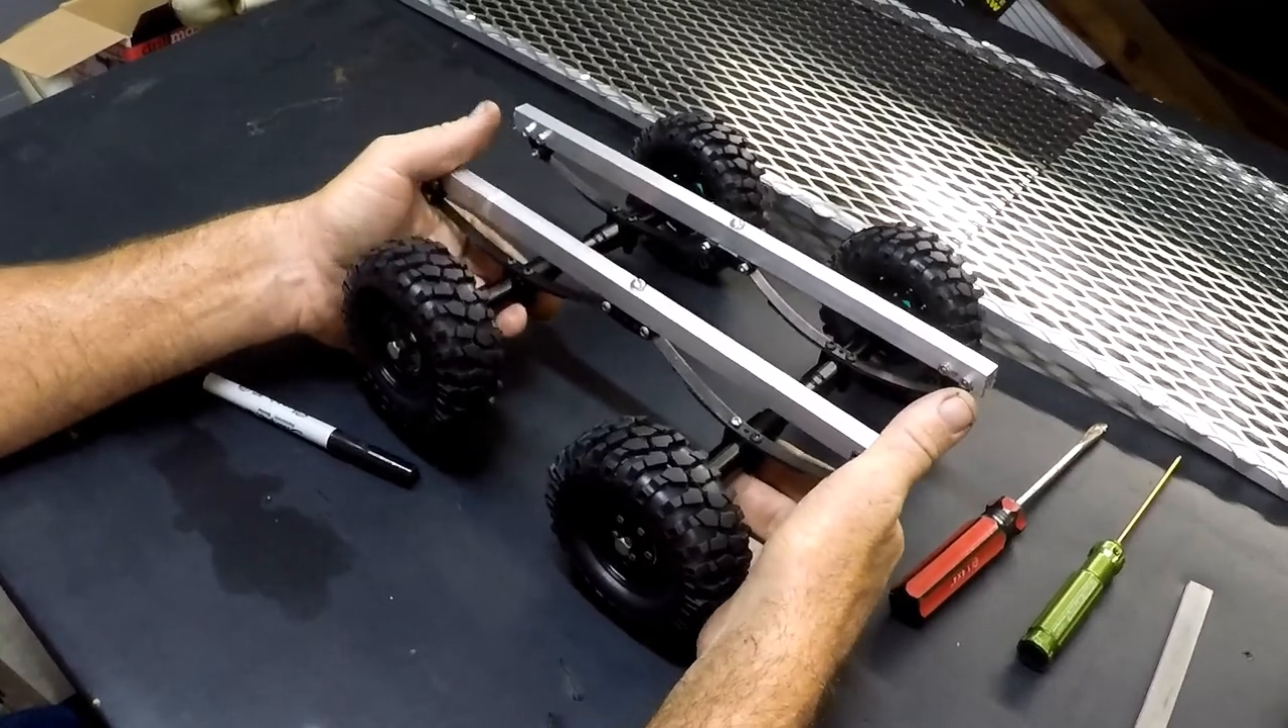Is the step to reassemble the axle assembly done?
Yes.